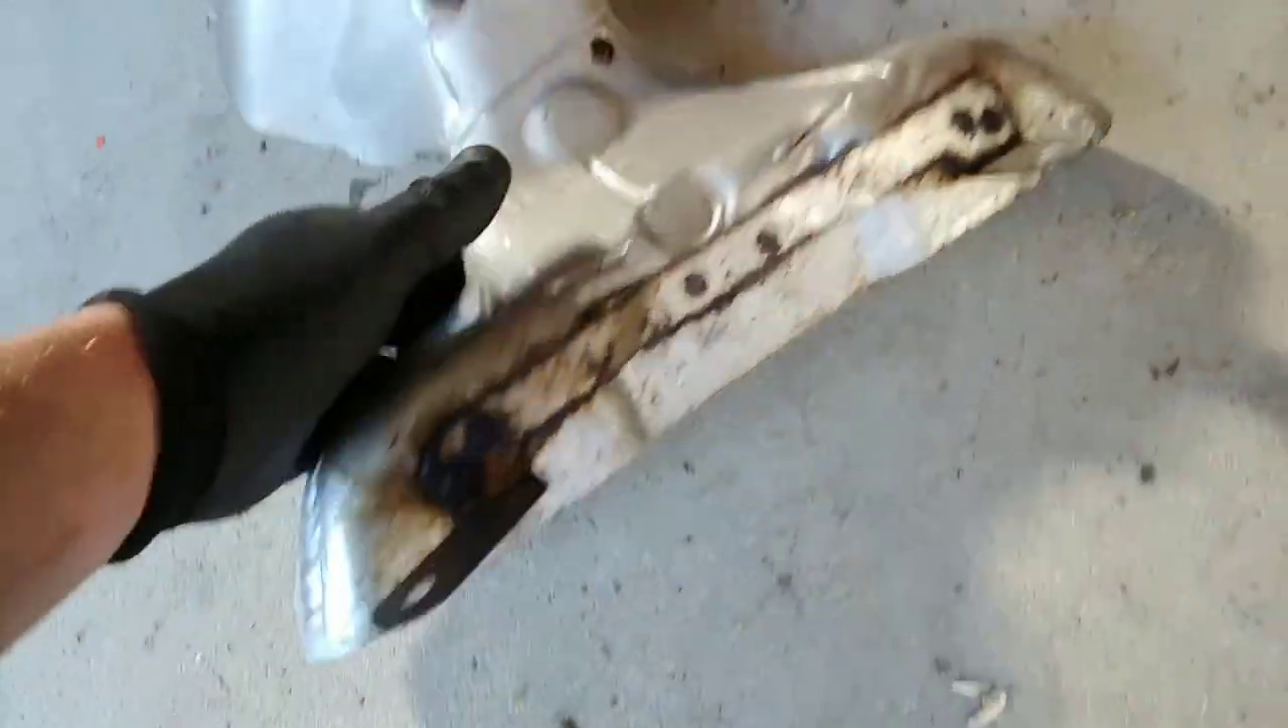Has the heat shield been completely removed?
Yes.